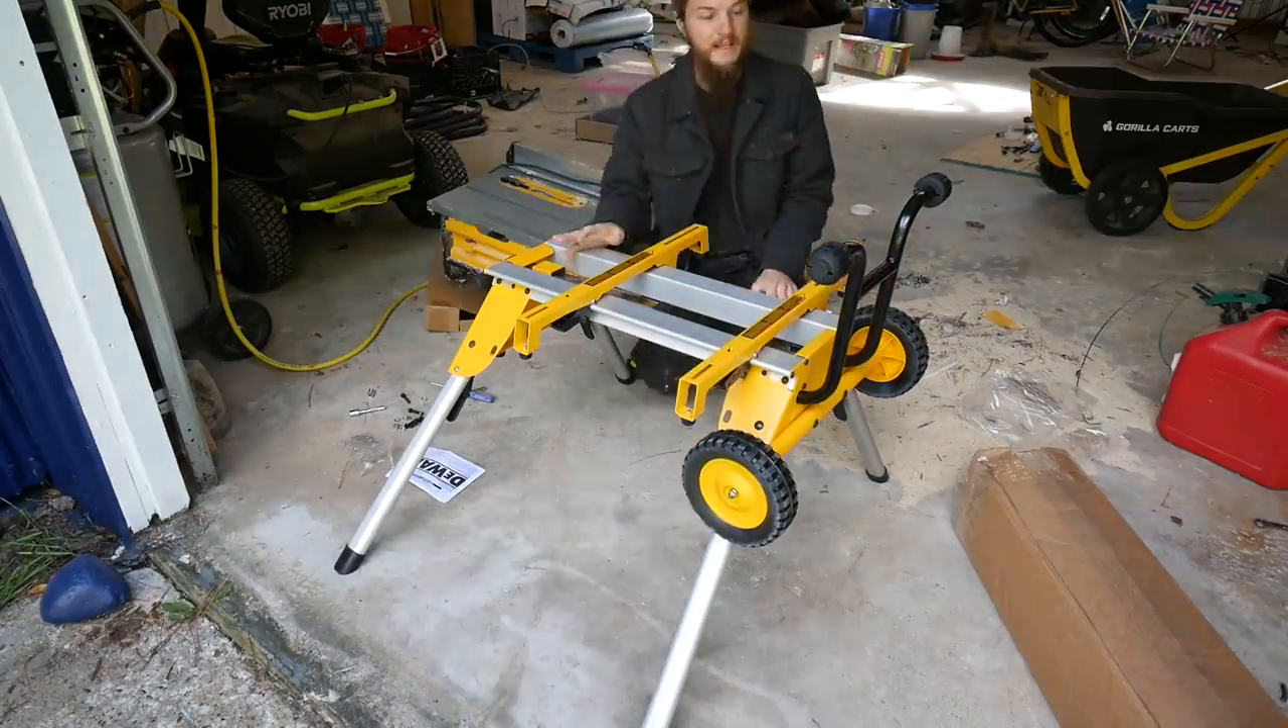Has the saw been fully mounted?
No.